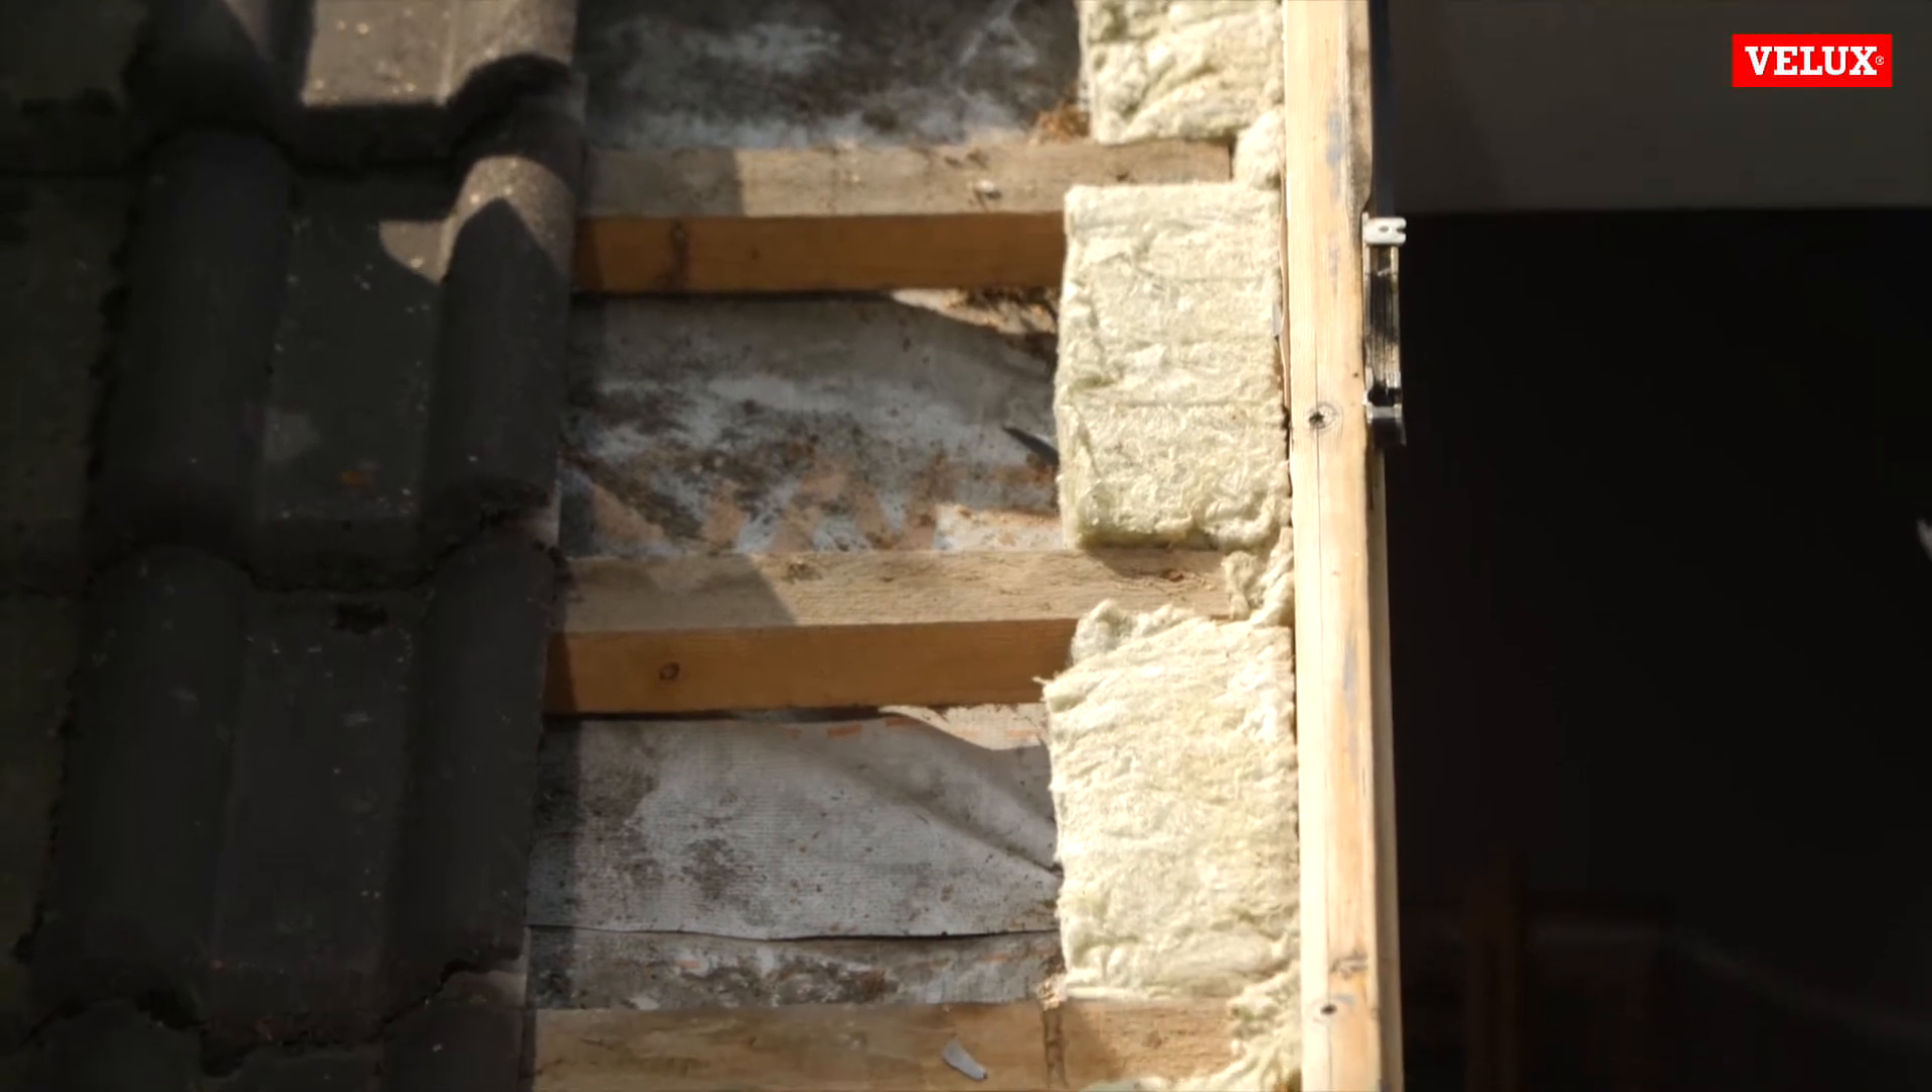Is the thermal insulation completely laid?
Yes.